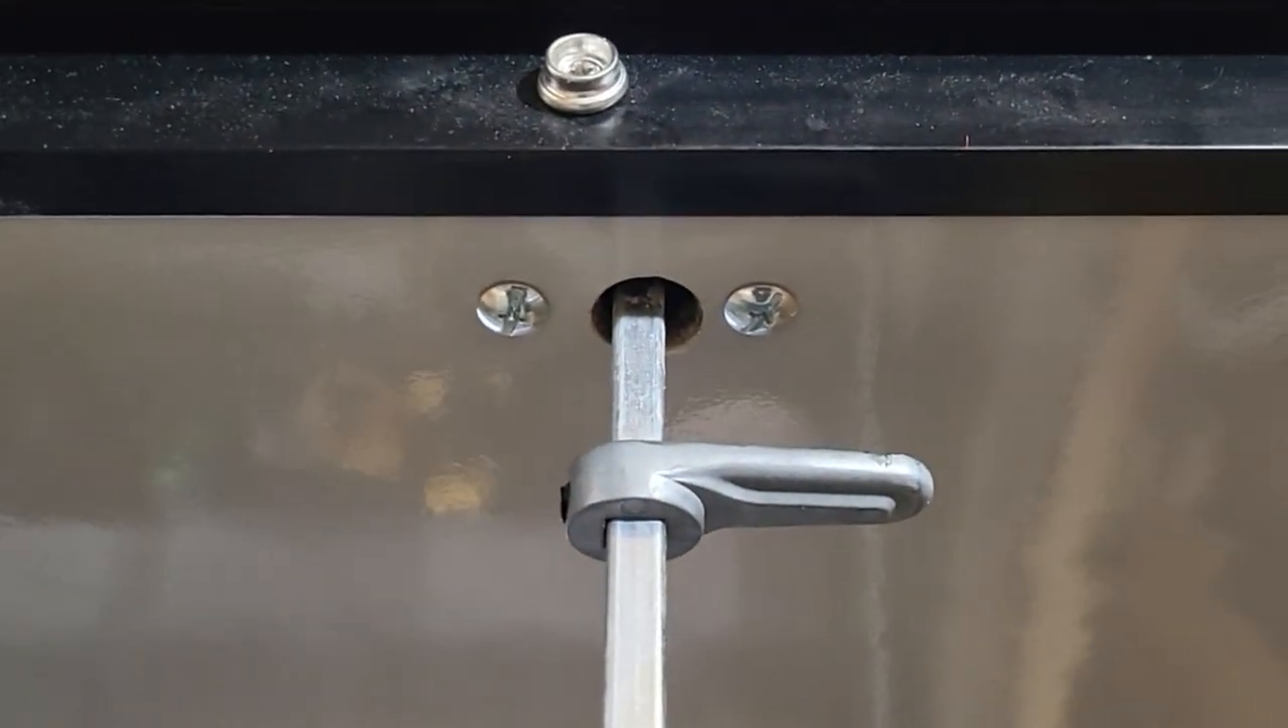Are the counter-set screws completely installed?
Yes.